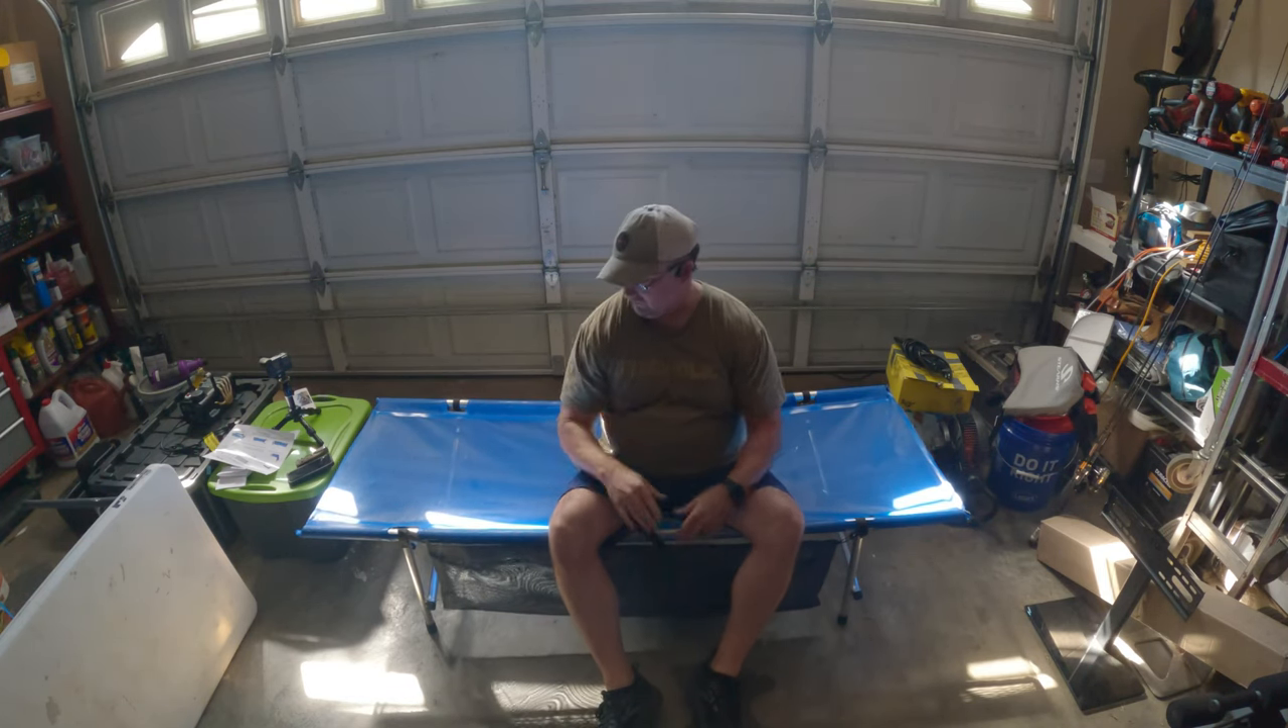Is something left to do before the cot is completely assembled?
No.